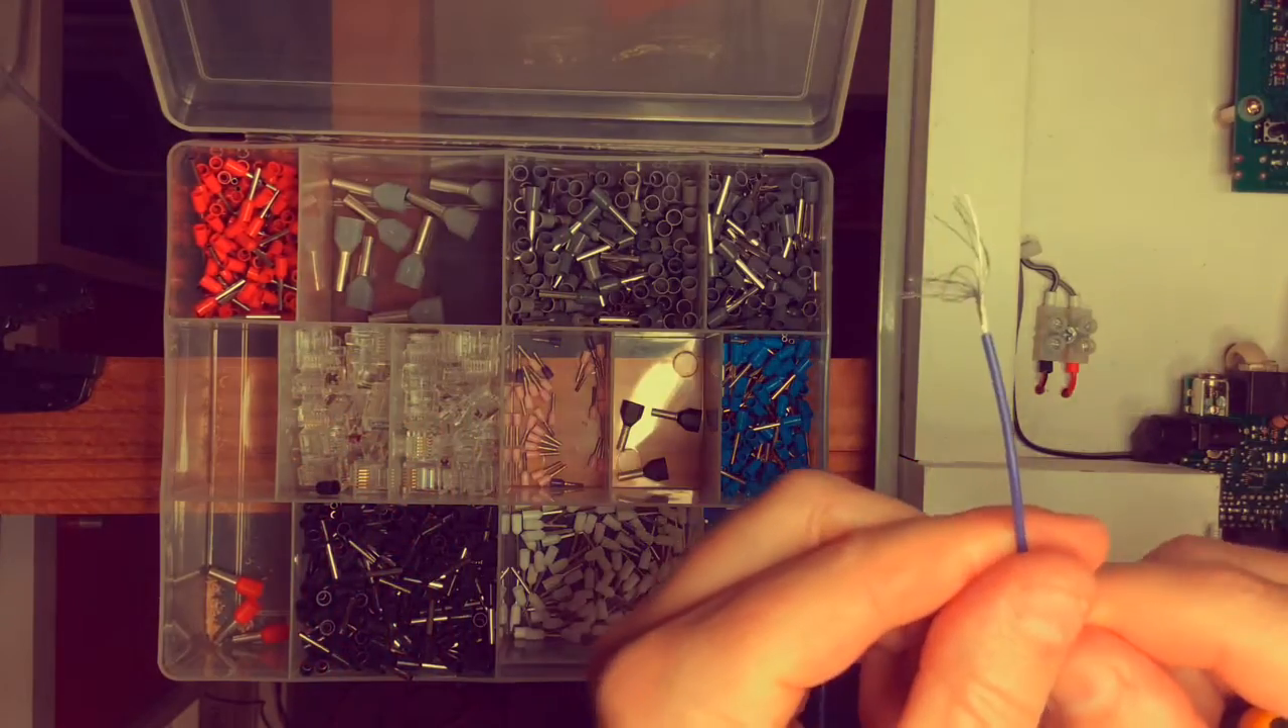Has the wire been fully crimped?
No.